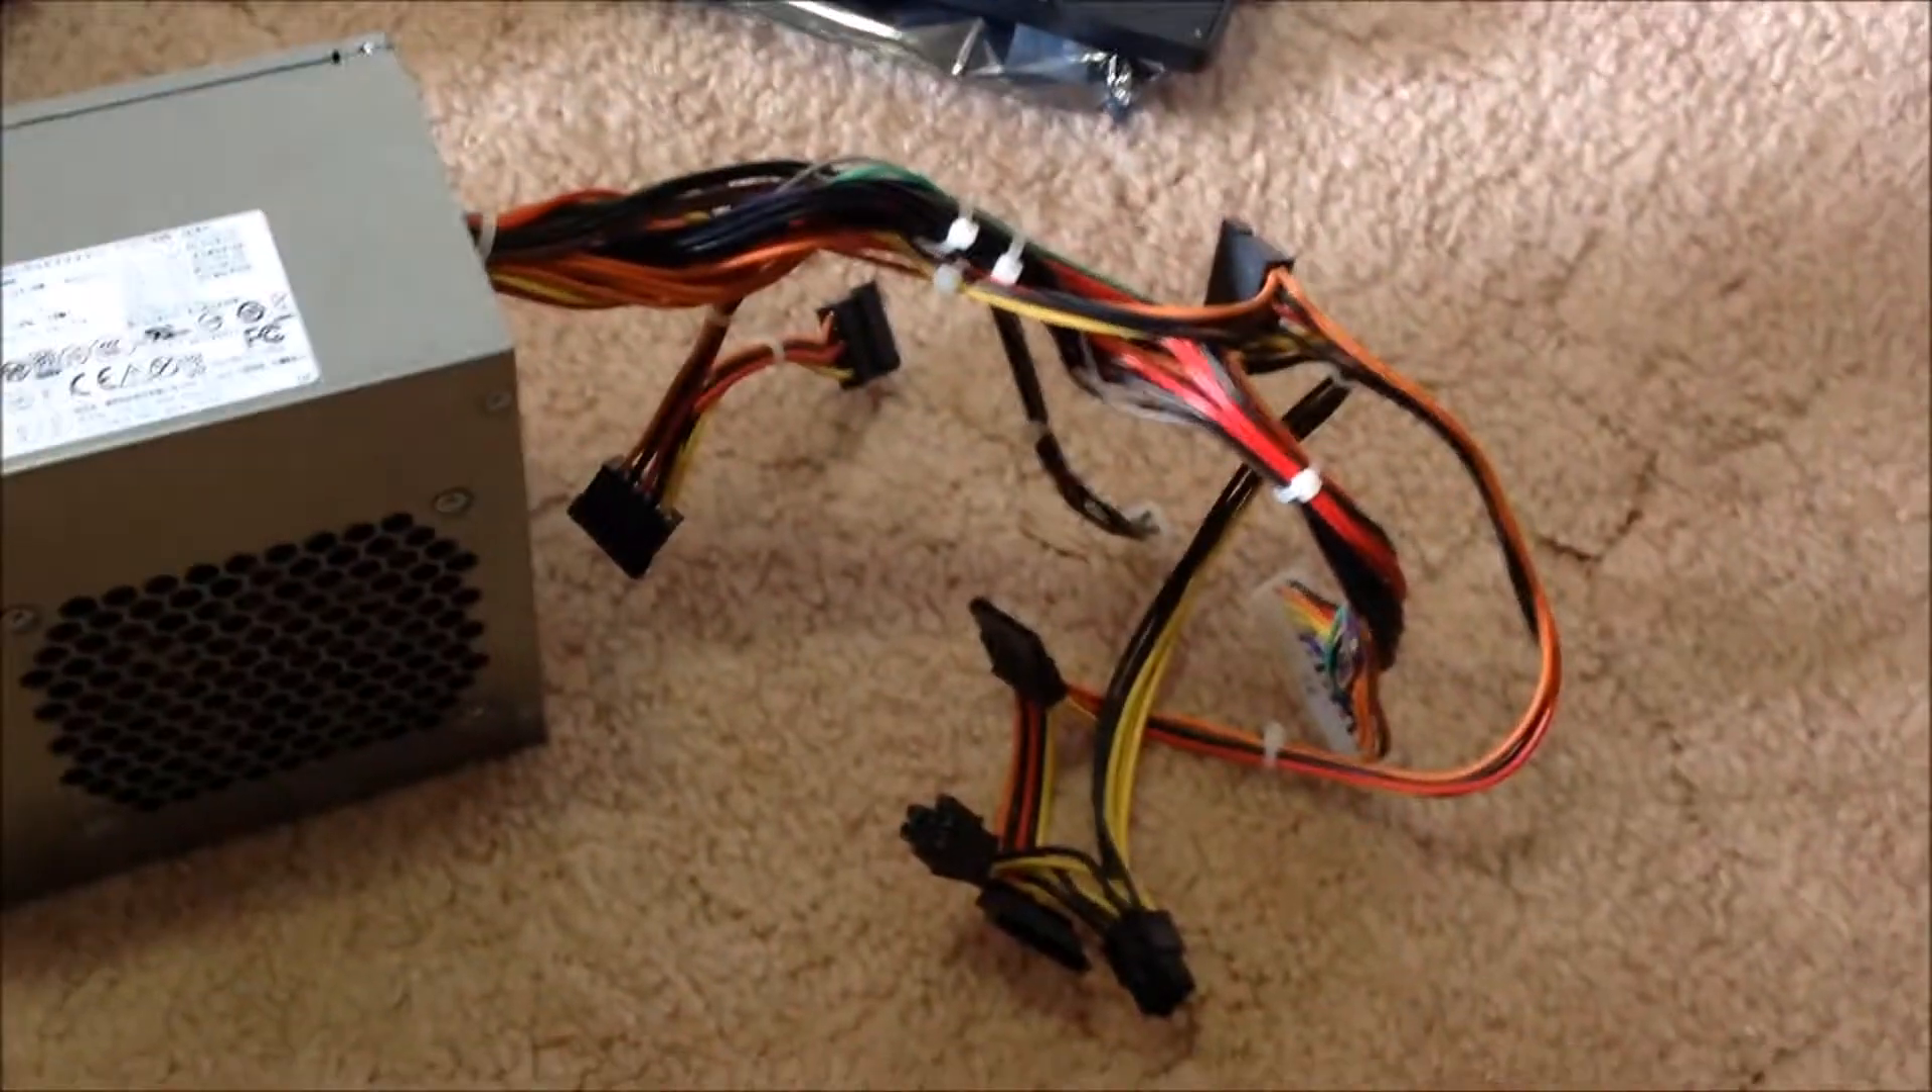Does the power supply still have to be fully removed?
No.